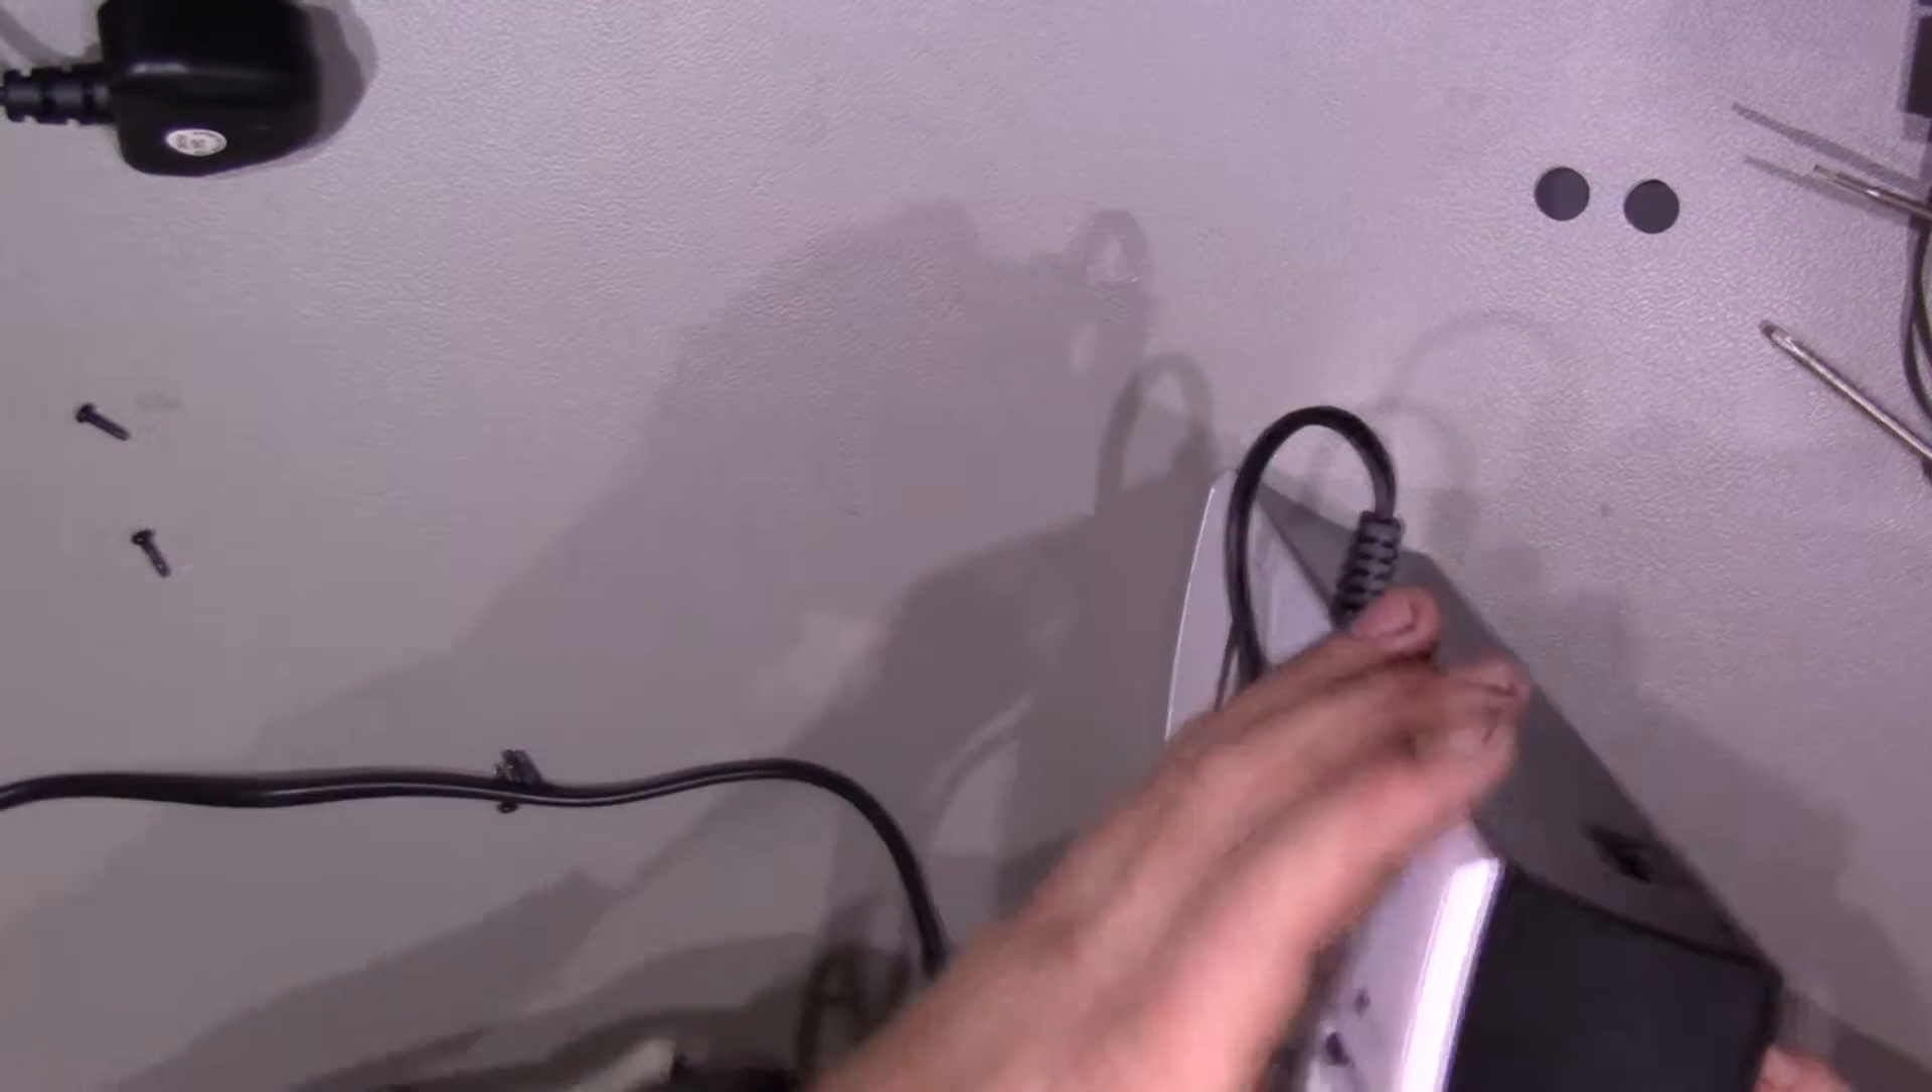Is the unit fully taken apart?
No.